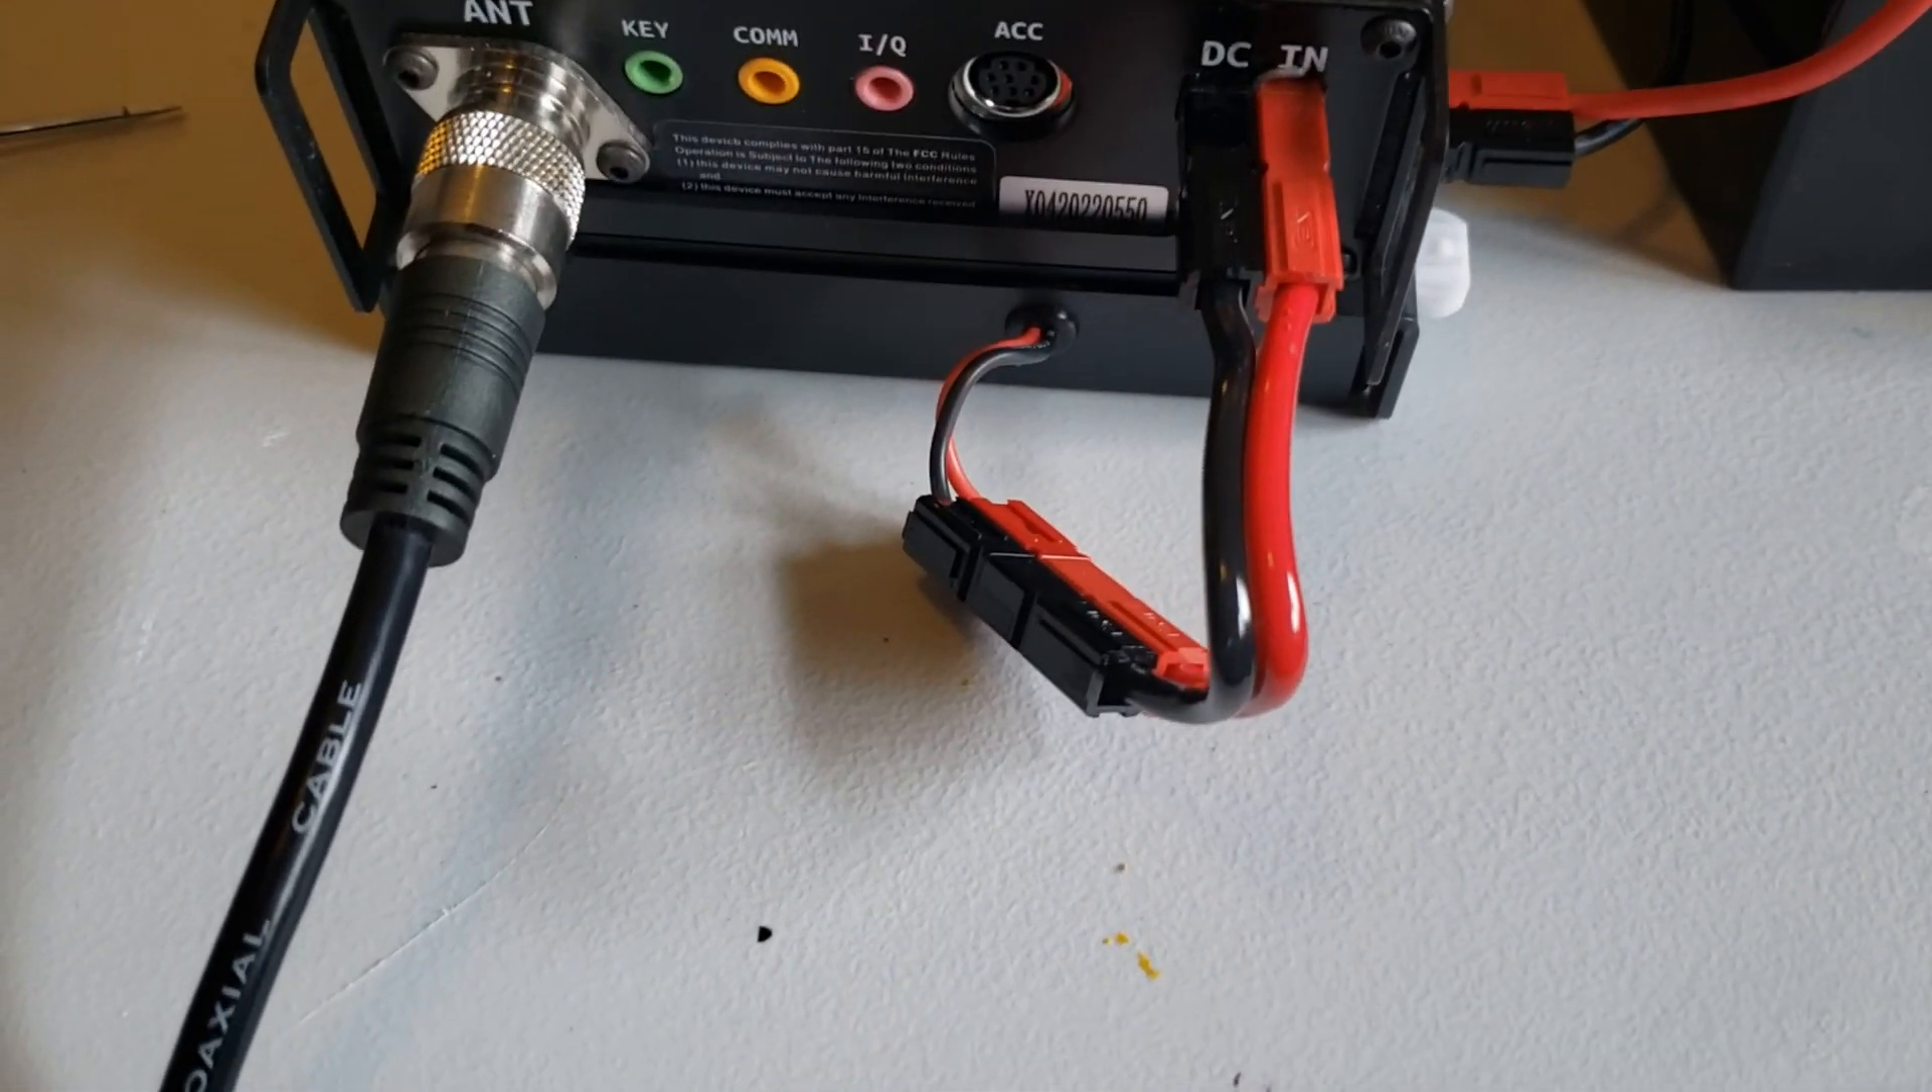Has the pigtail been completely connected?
Yes.